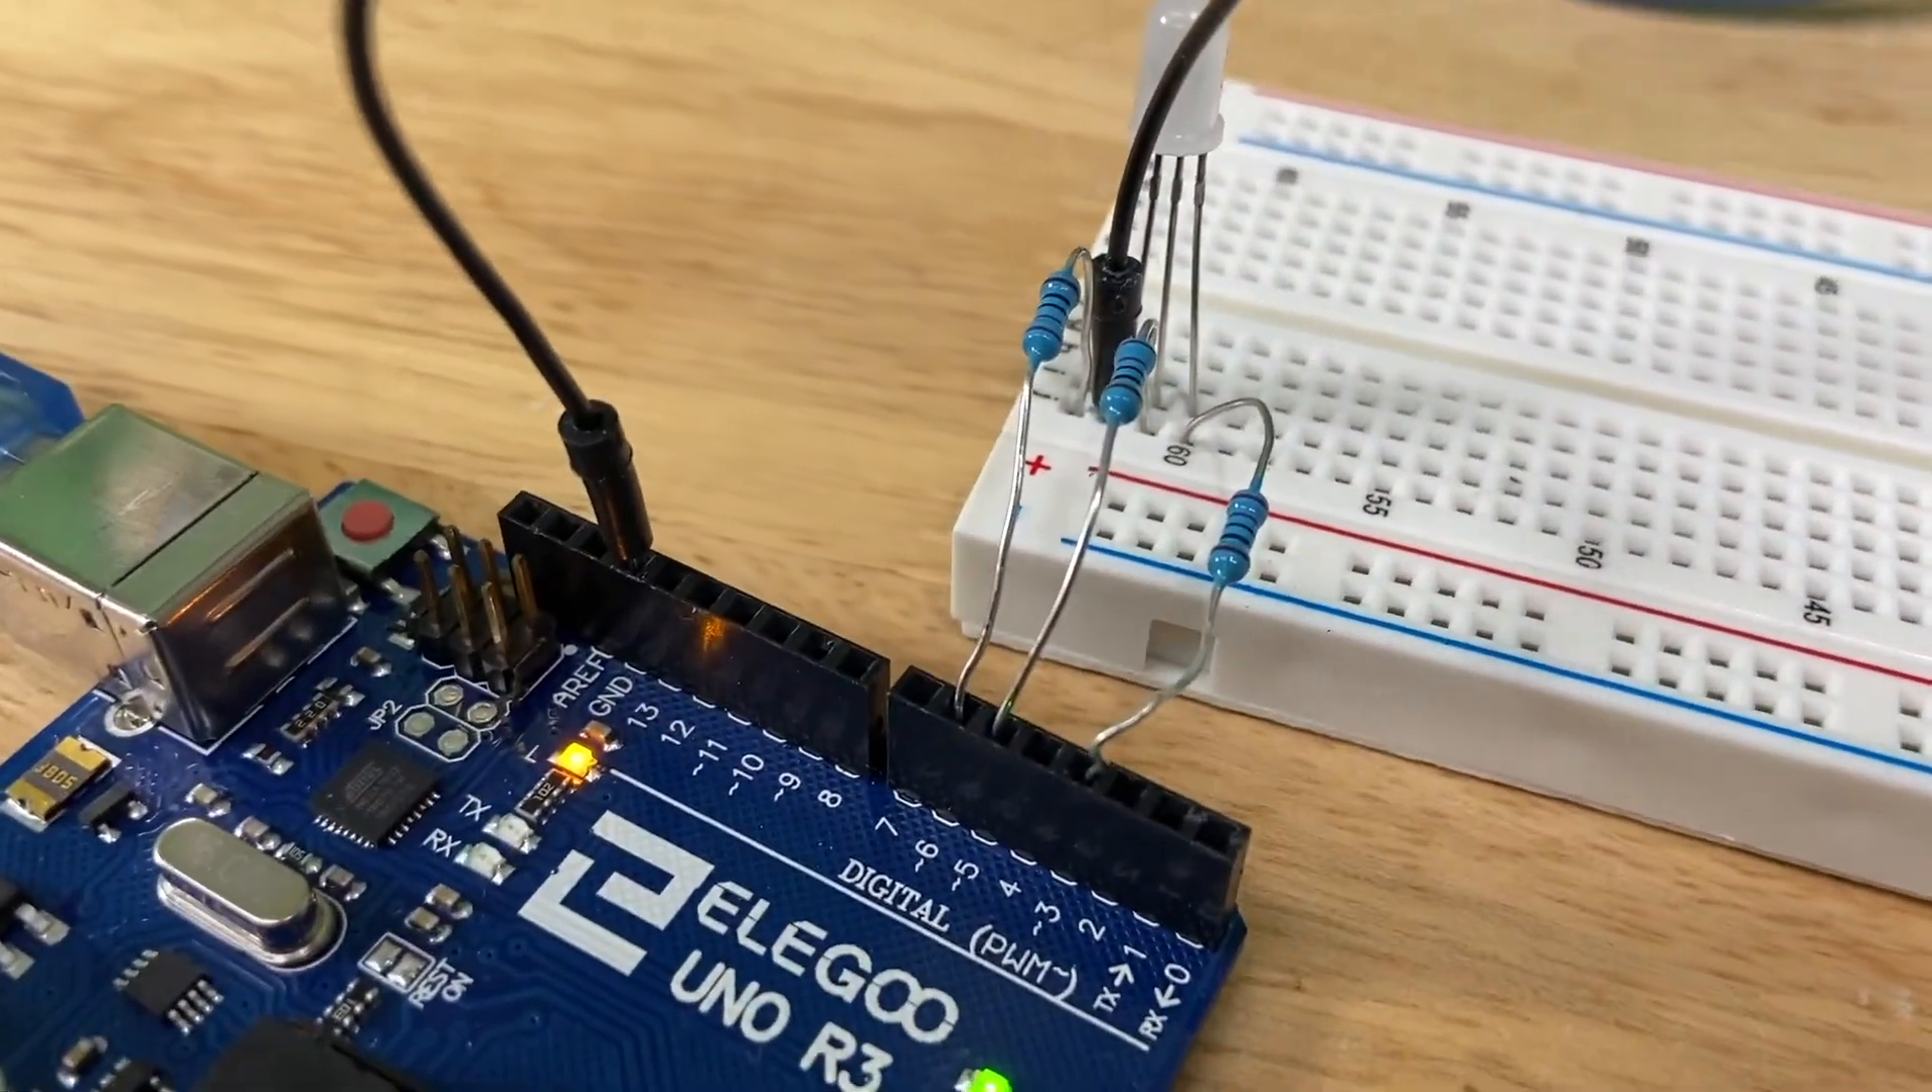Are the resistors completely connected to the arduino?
Yes.